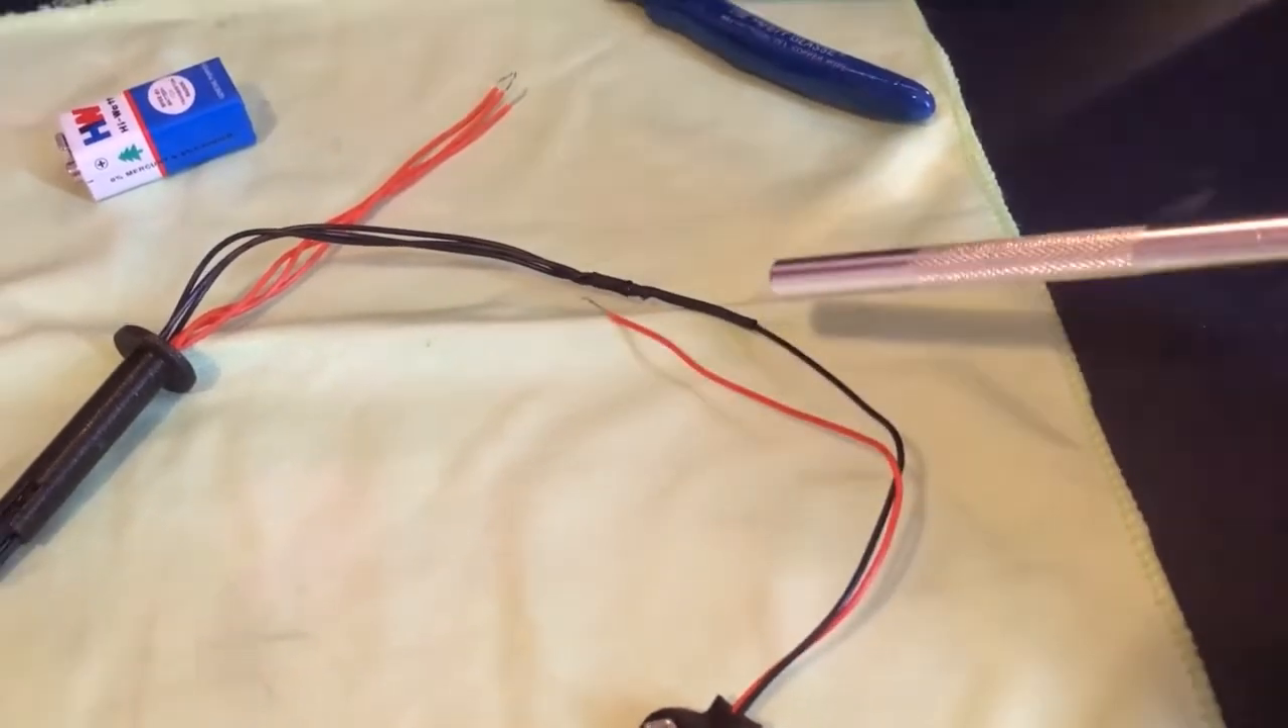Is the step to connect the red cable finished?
No.